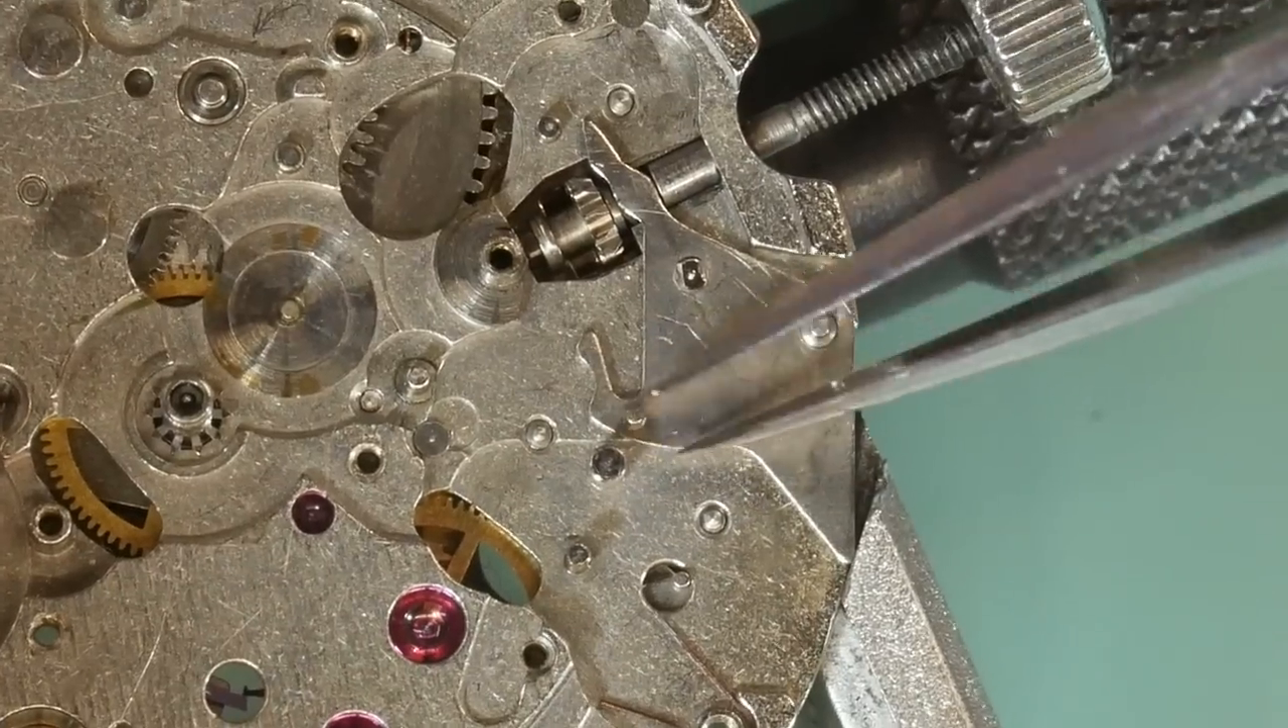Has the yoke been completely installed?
No.